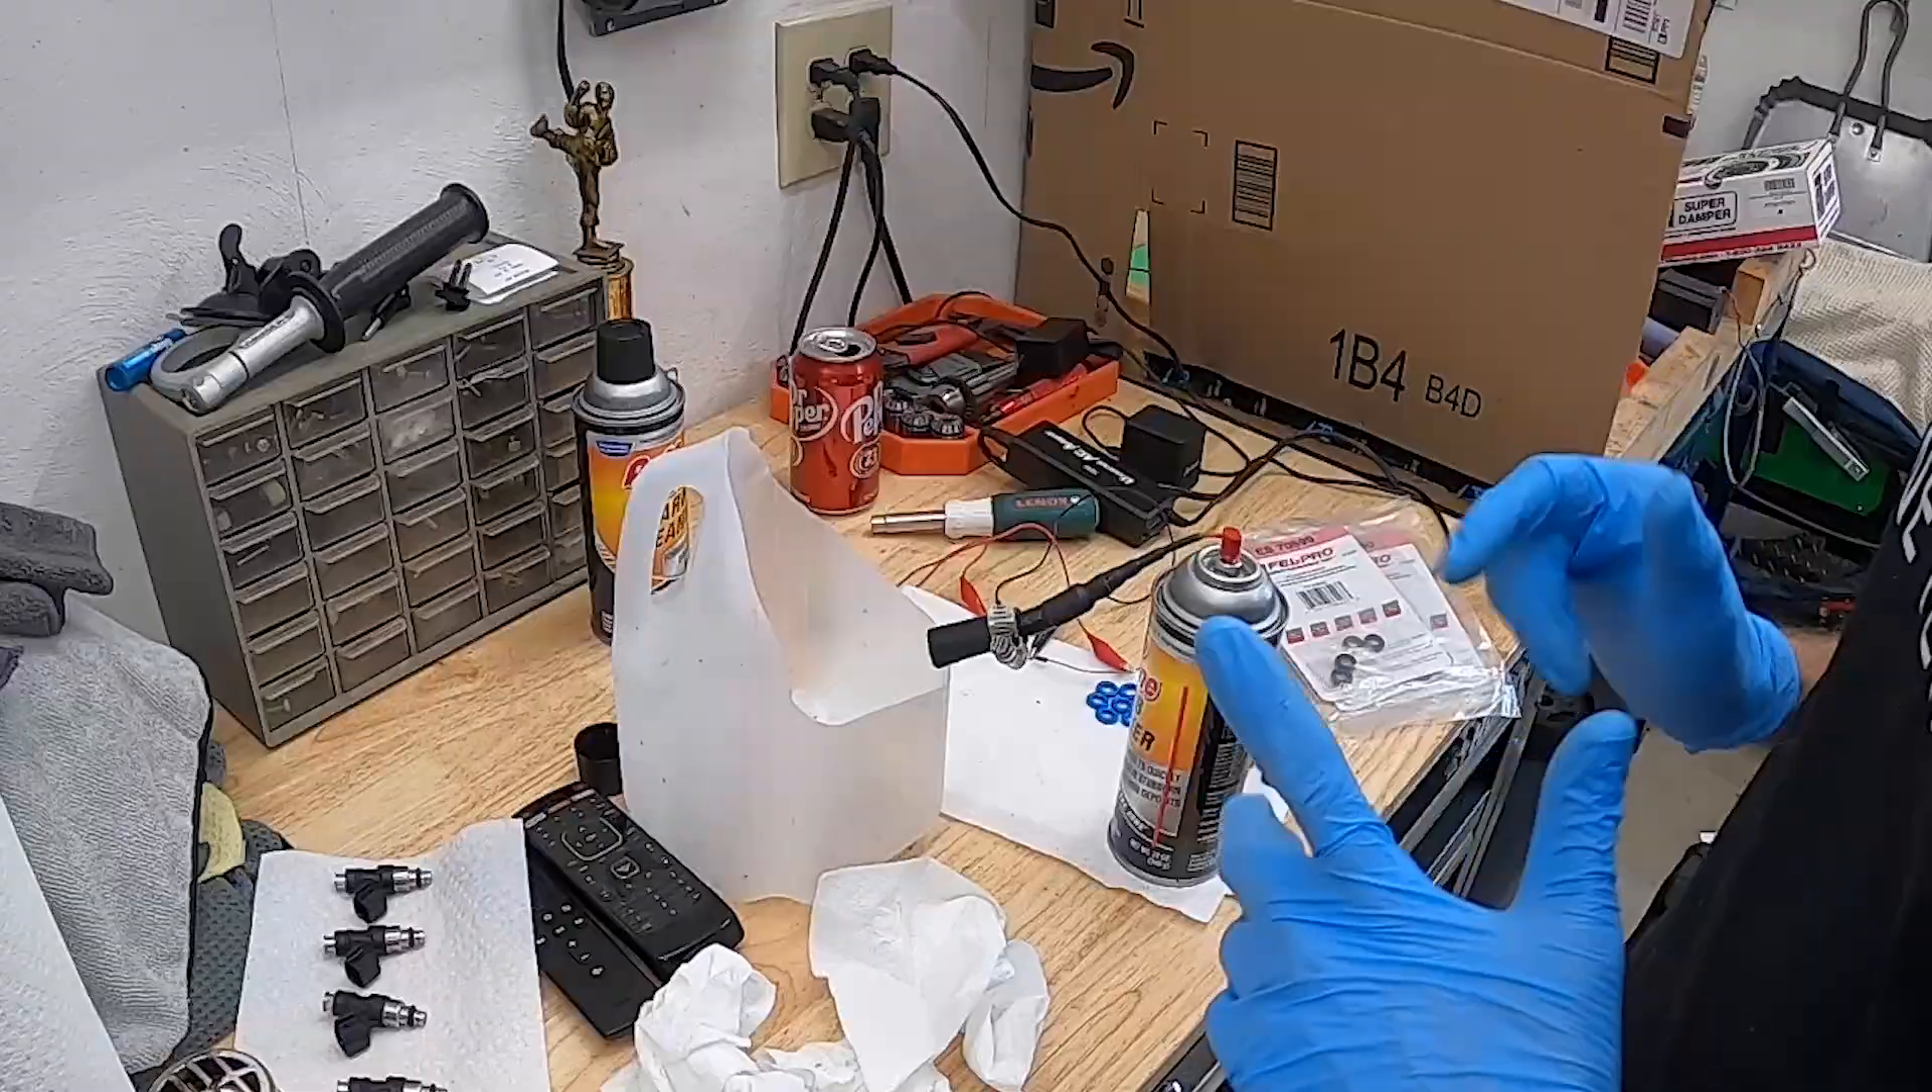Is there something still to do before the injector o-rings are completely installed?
Yes.